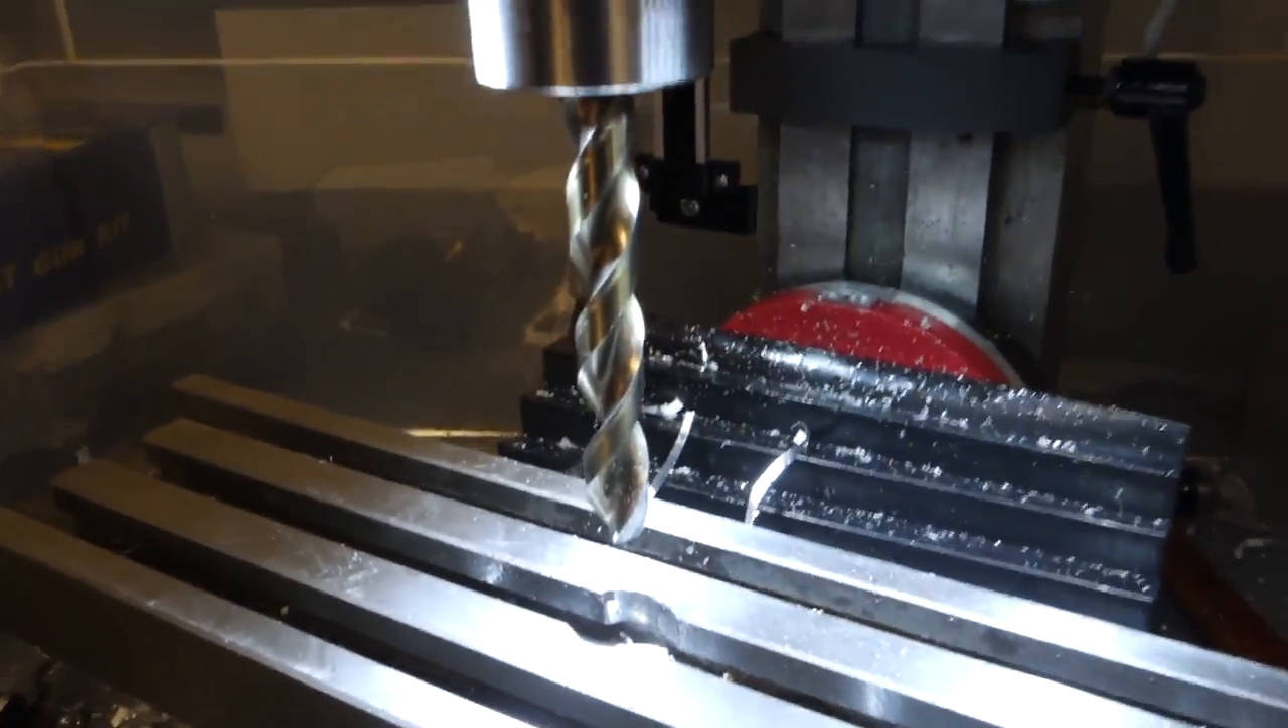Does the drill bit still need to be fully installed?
No.